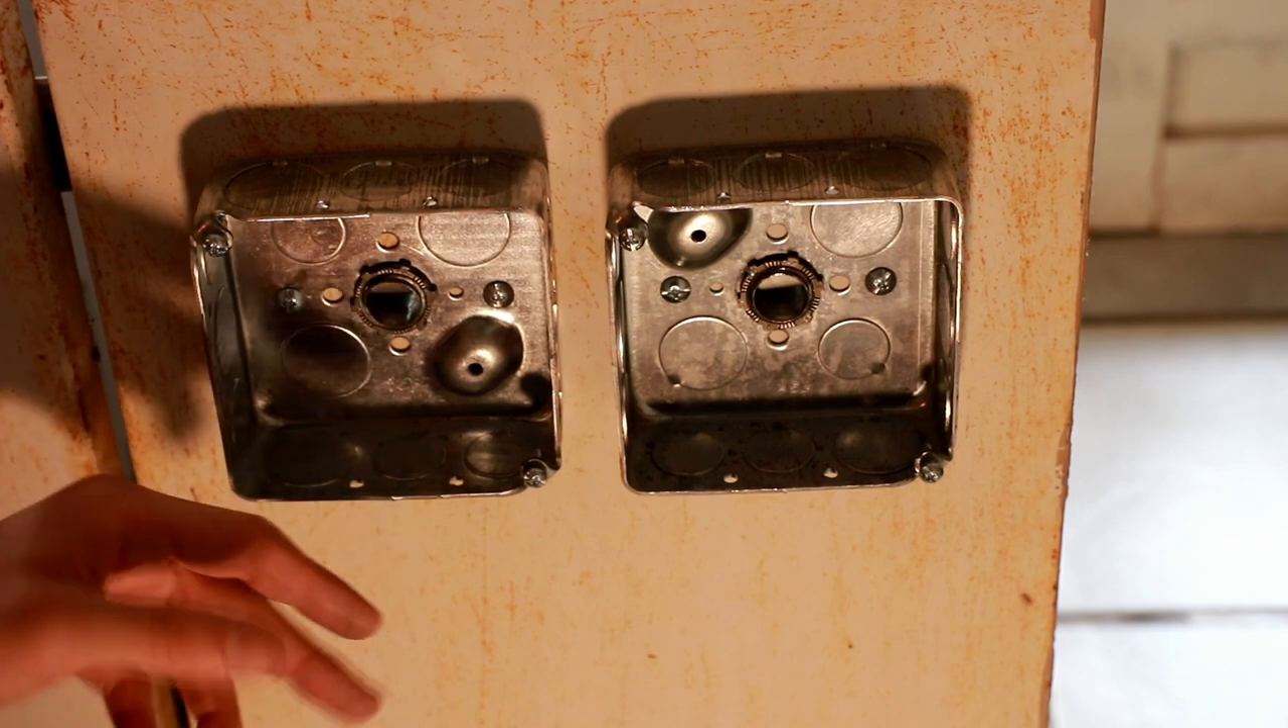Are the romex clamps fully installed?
Yes.